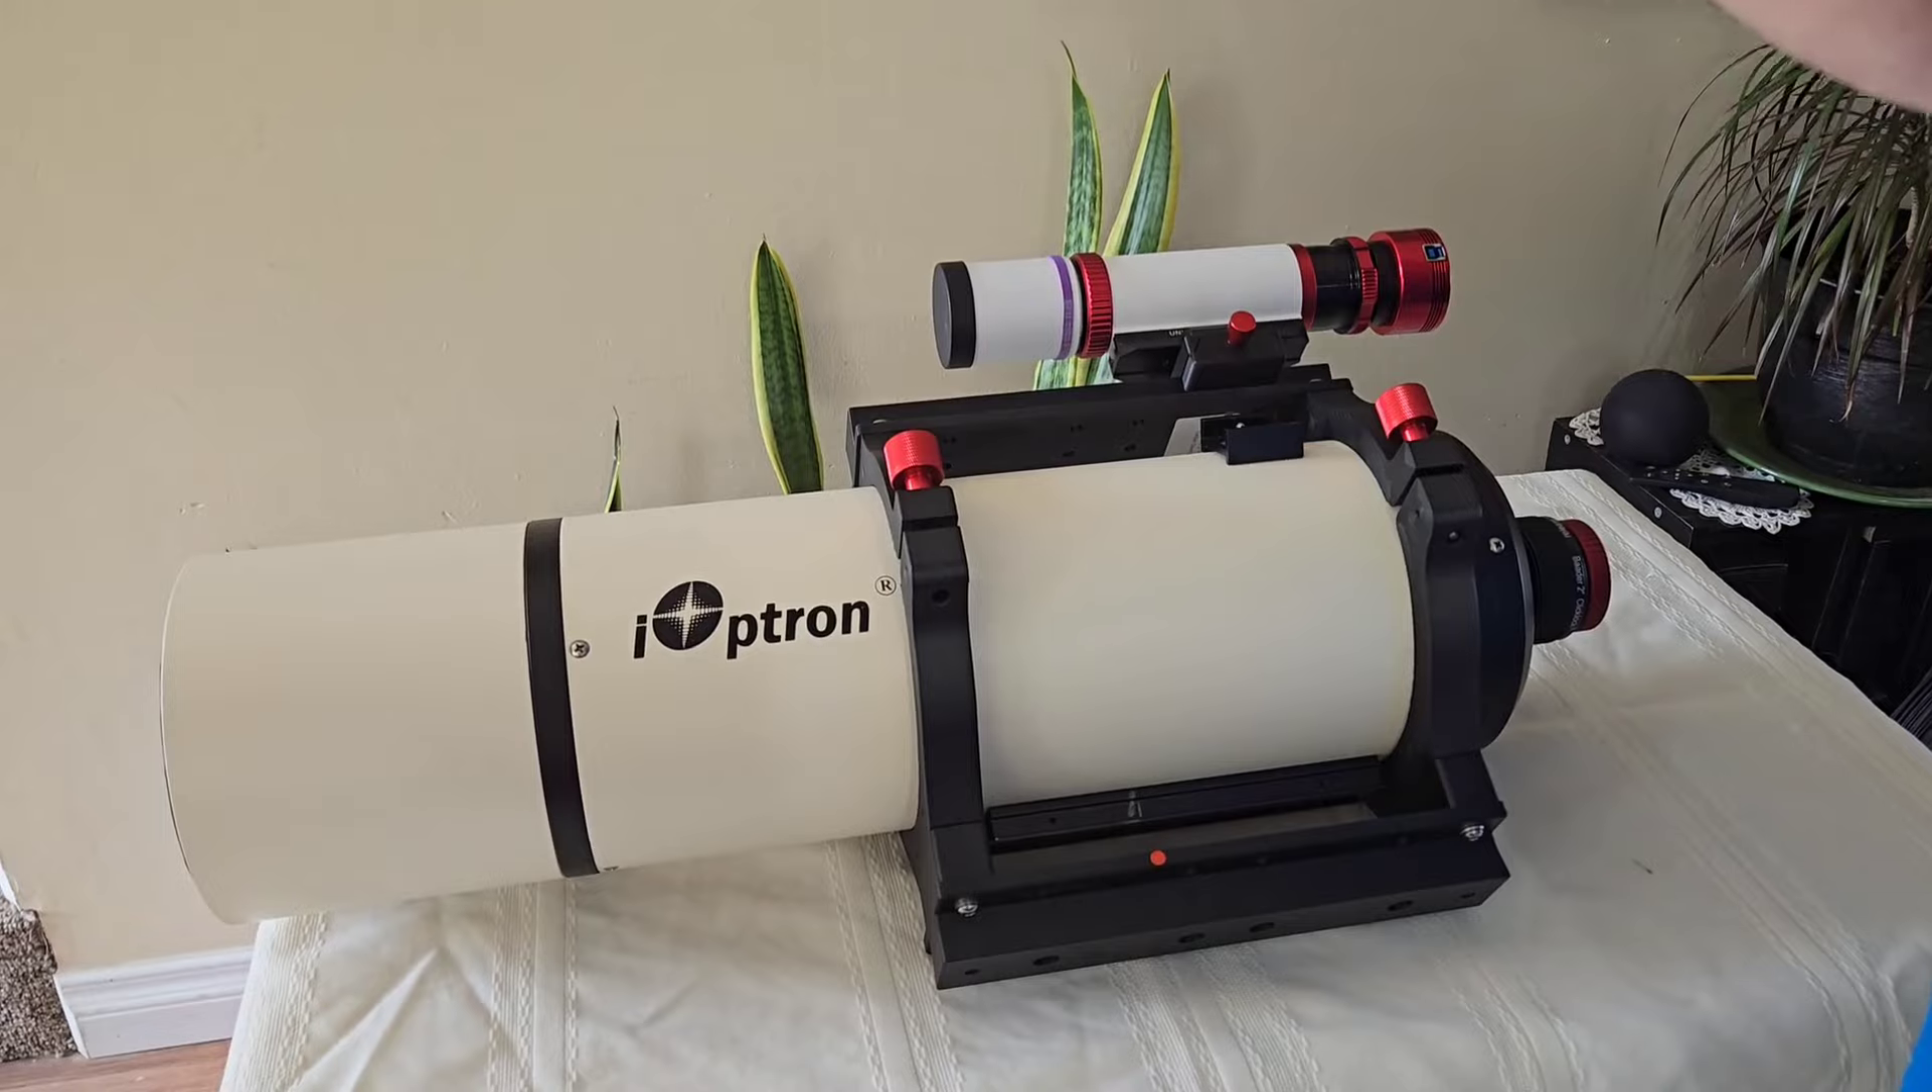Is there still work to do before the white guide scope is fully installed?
No.